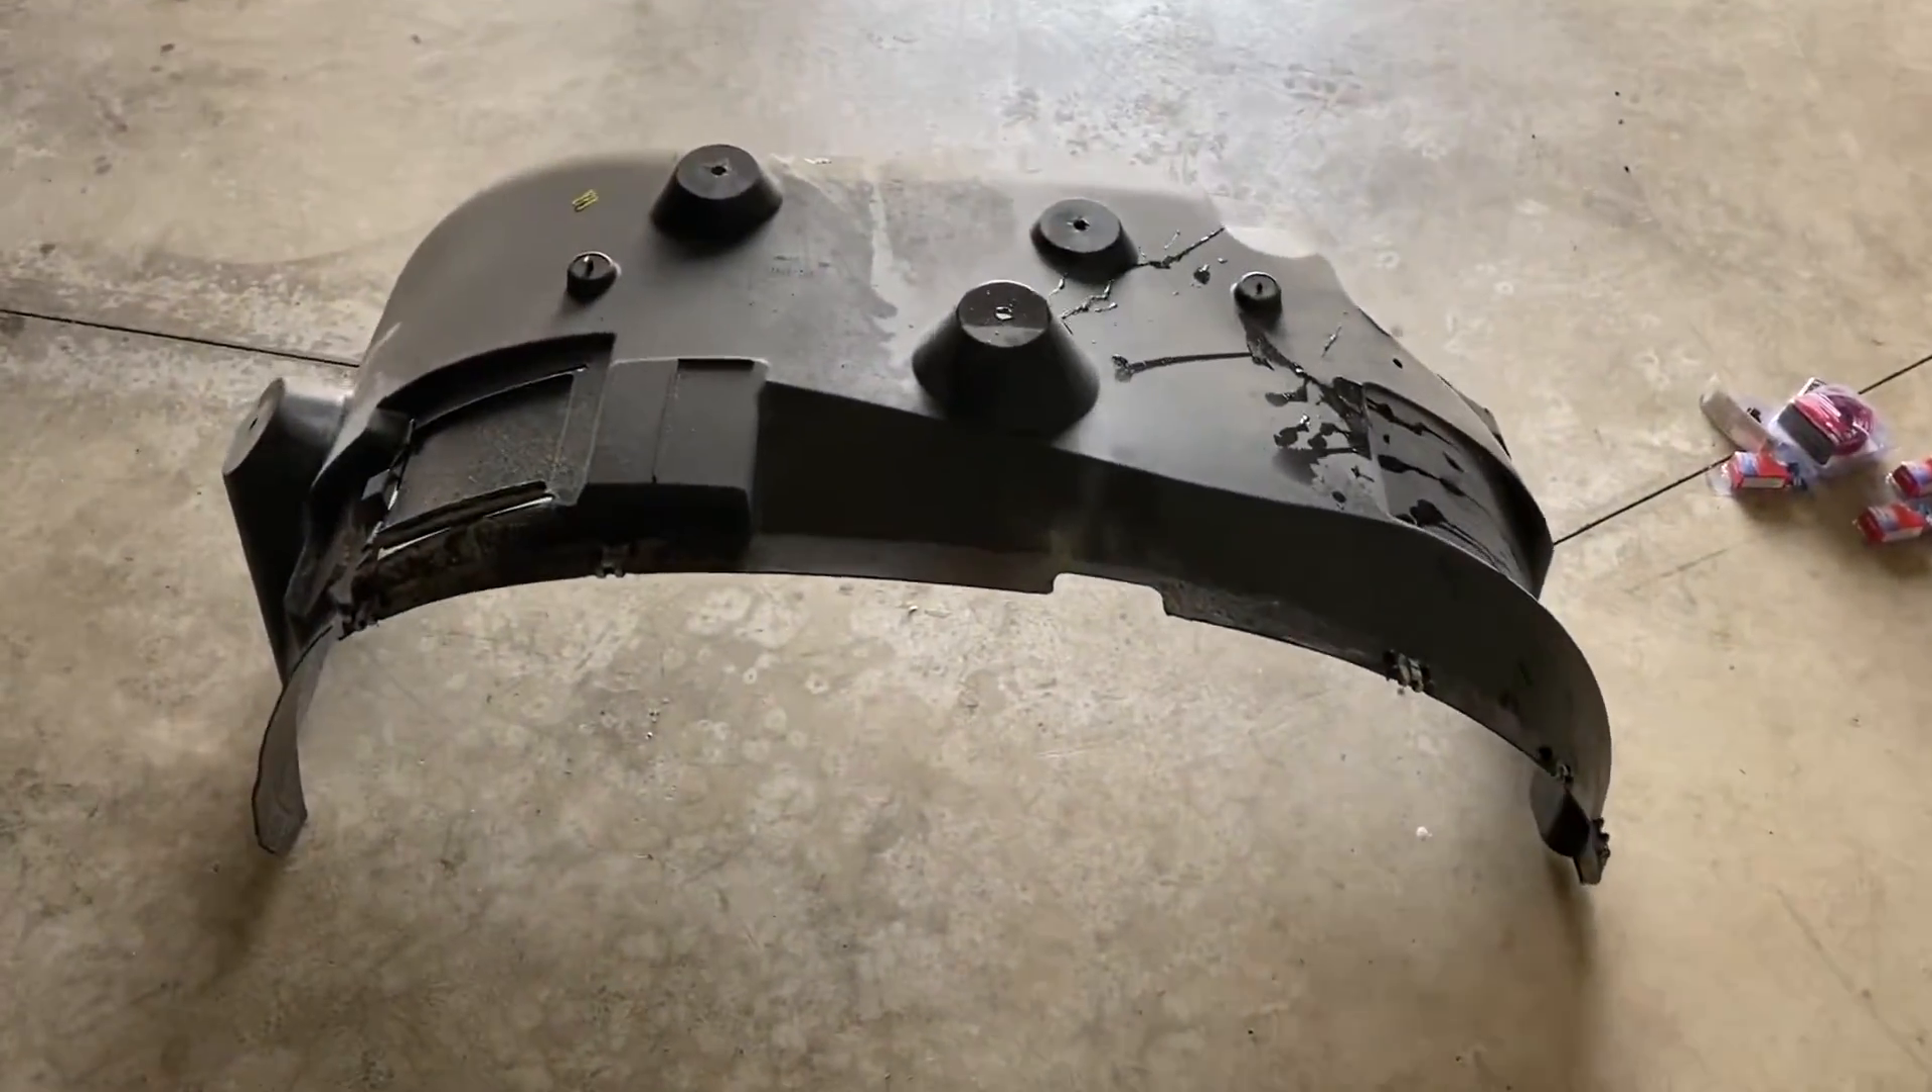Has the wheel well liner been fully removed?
Yes.